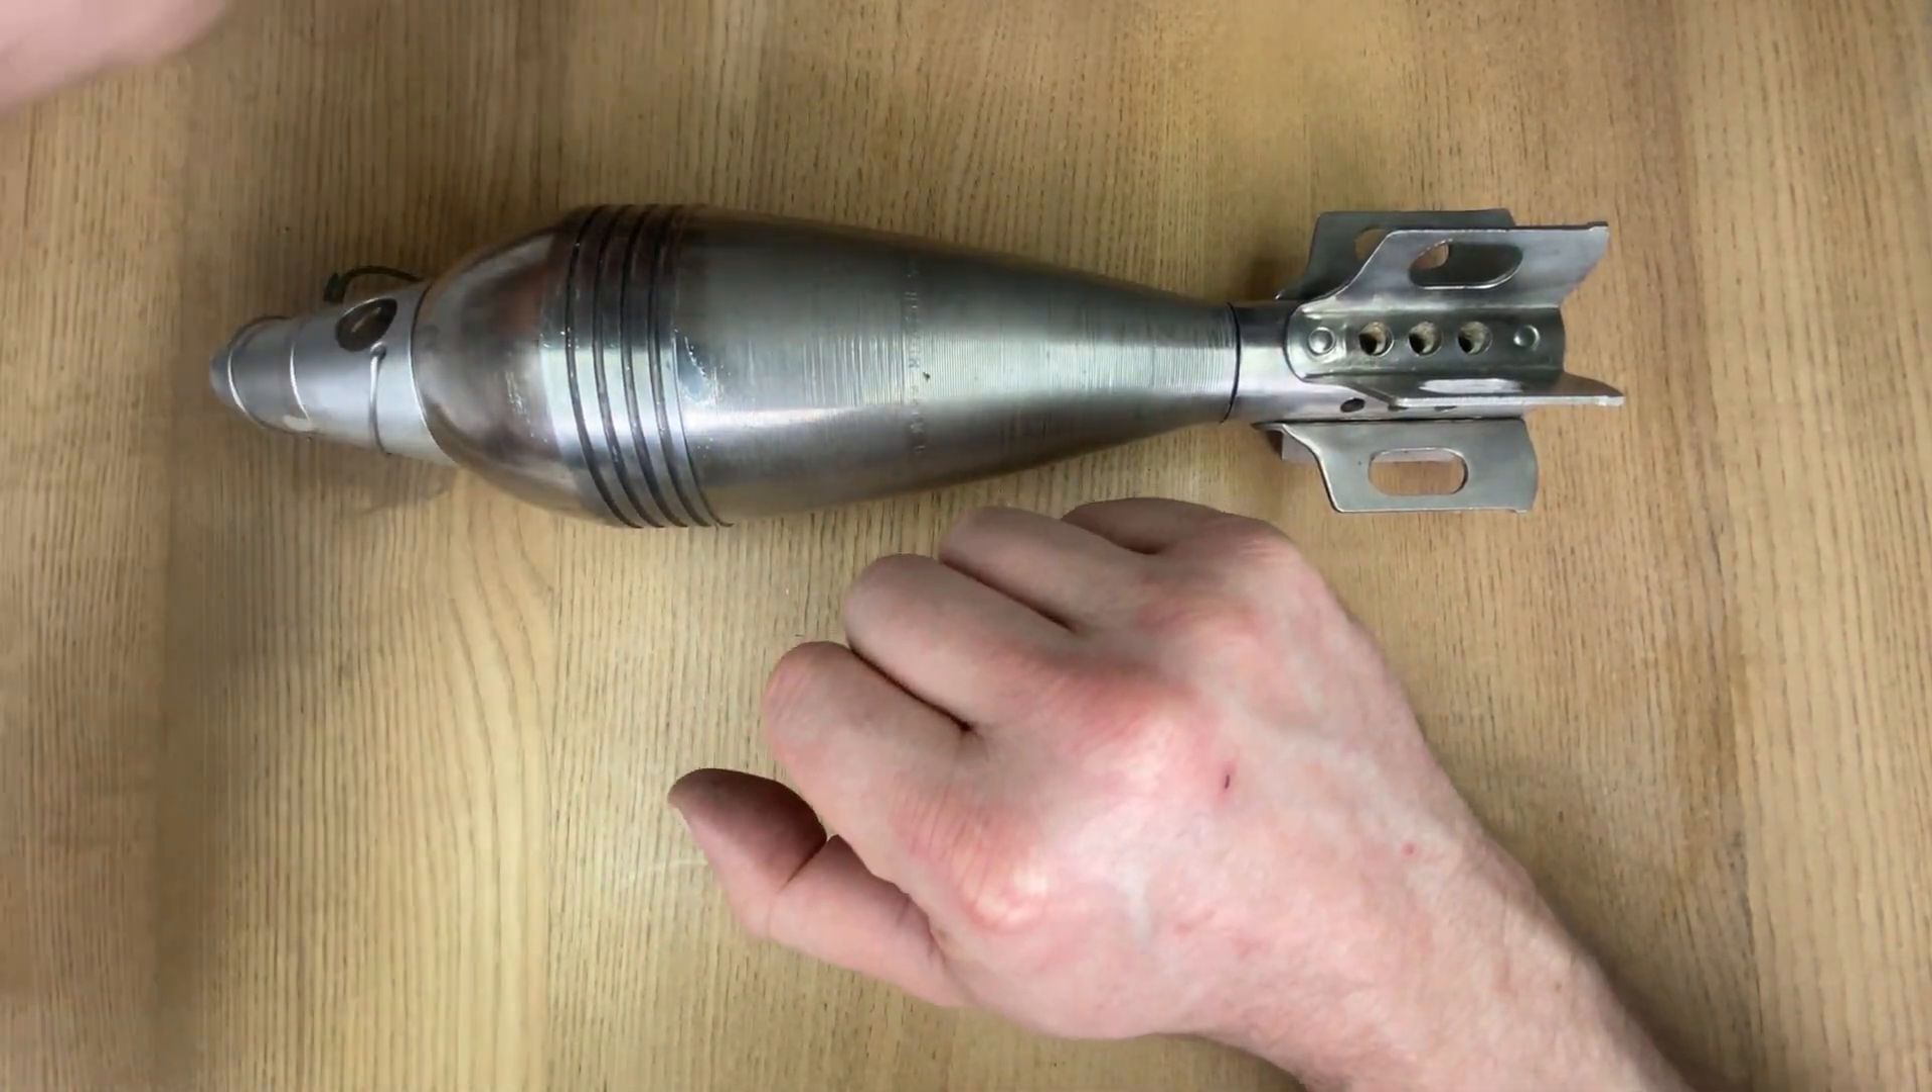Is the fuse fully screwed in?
Yes.